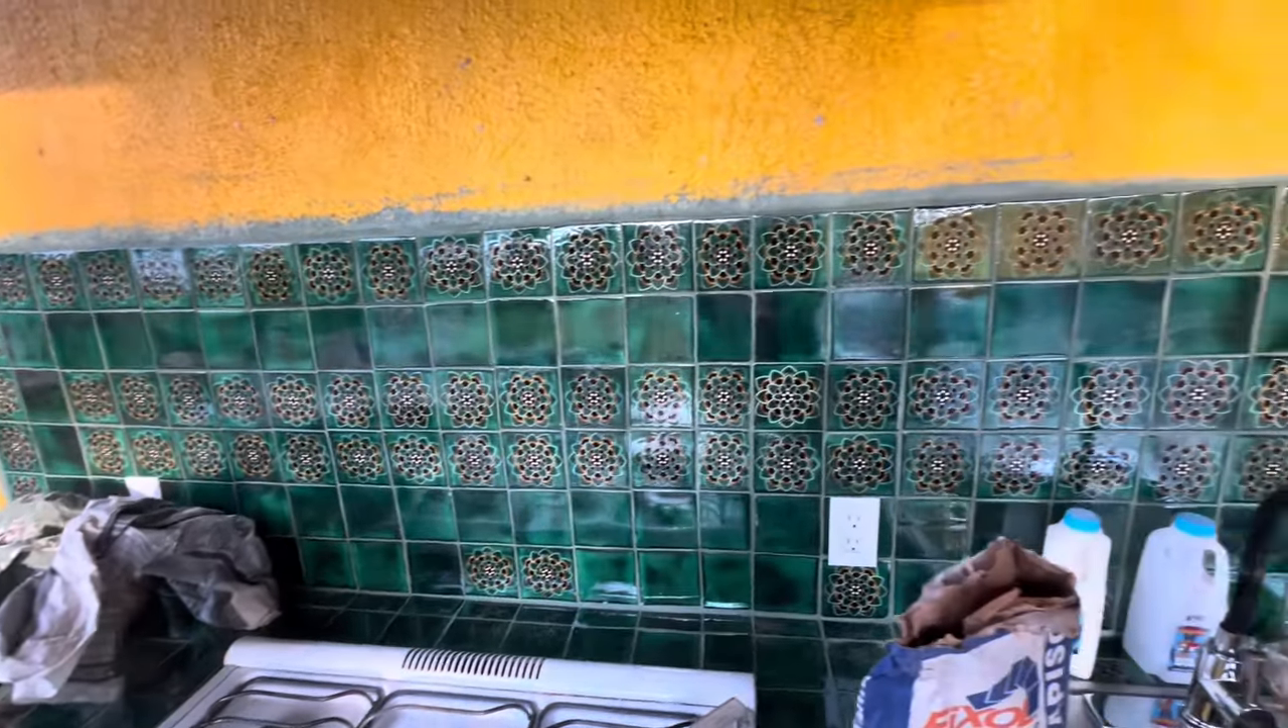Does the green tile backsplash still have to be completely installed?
No.